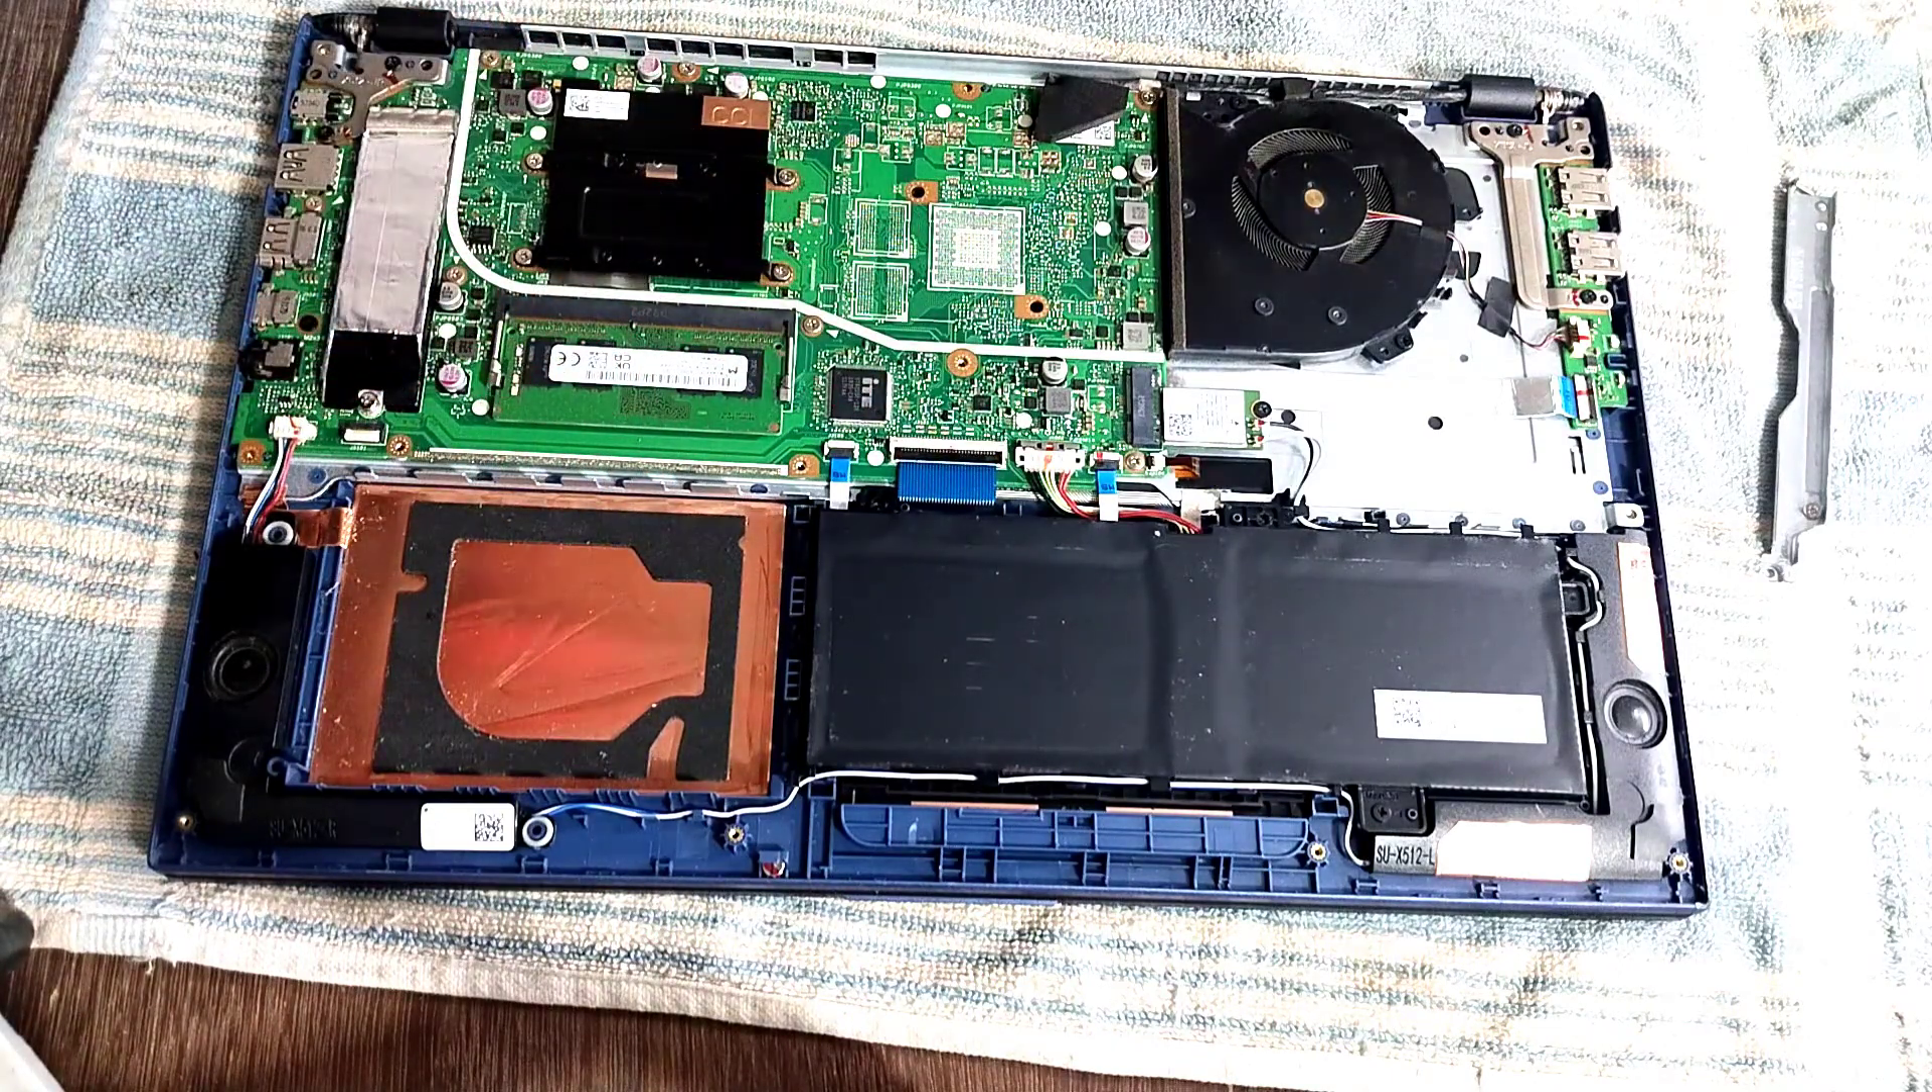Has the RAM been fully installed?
Yes.